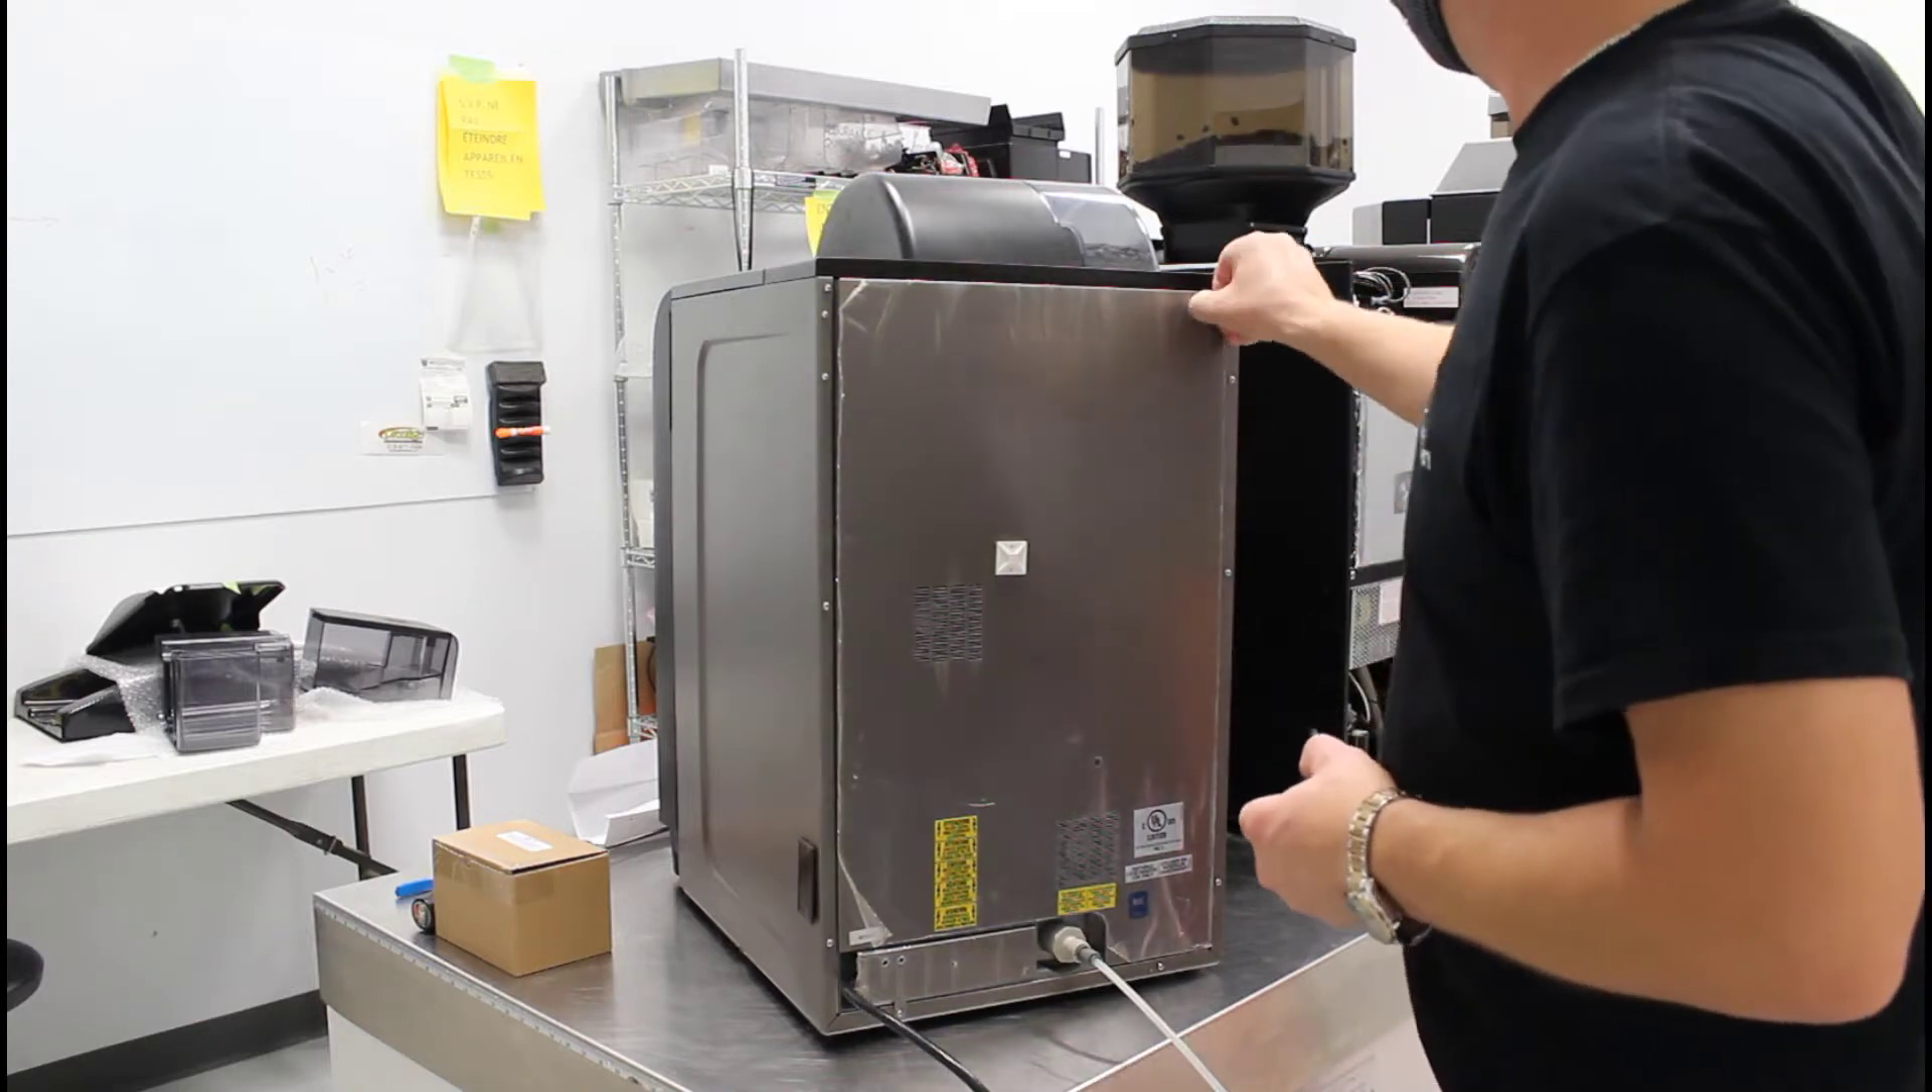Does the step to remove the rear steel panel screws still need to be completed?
Yes.